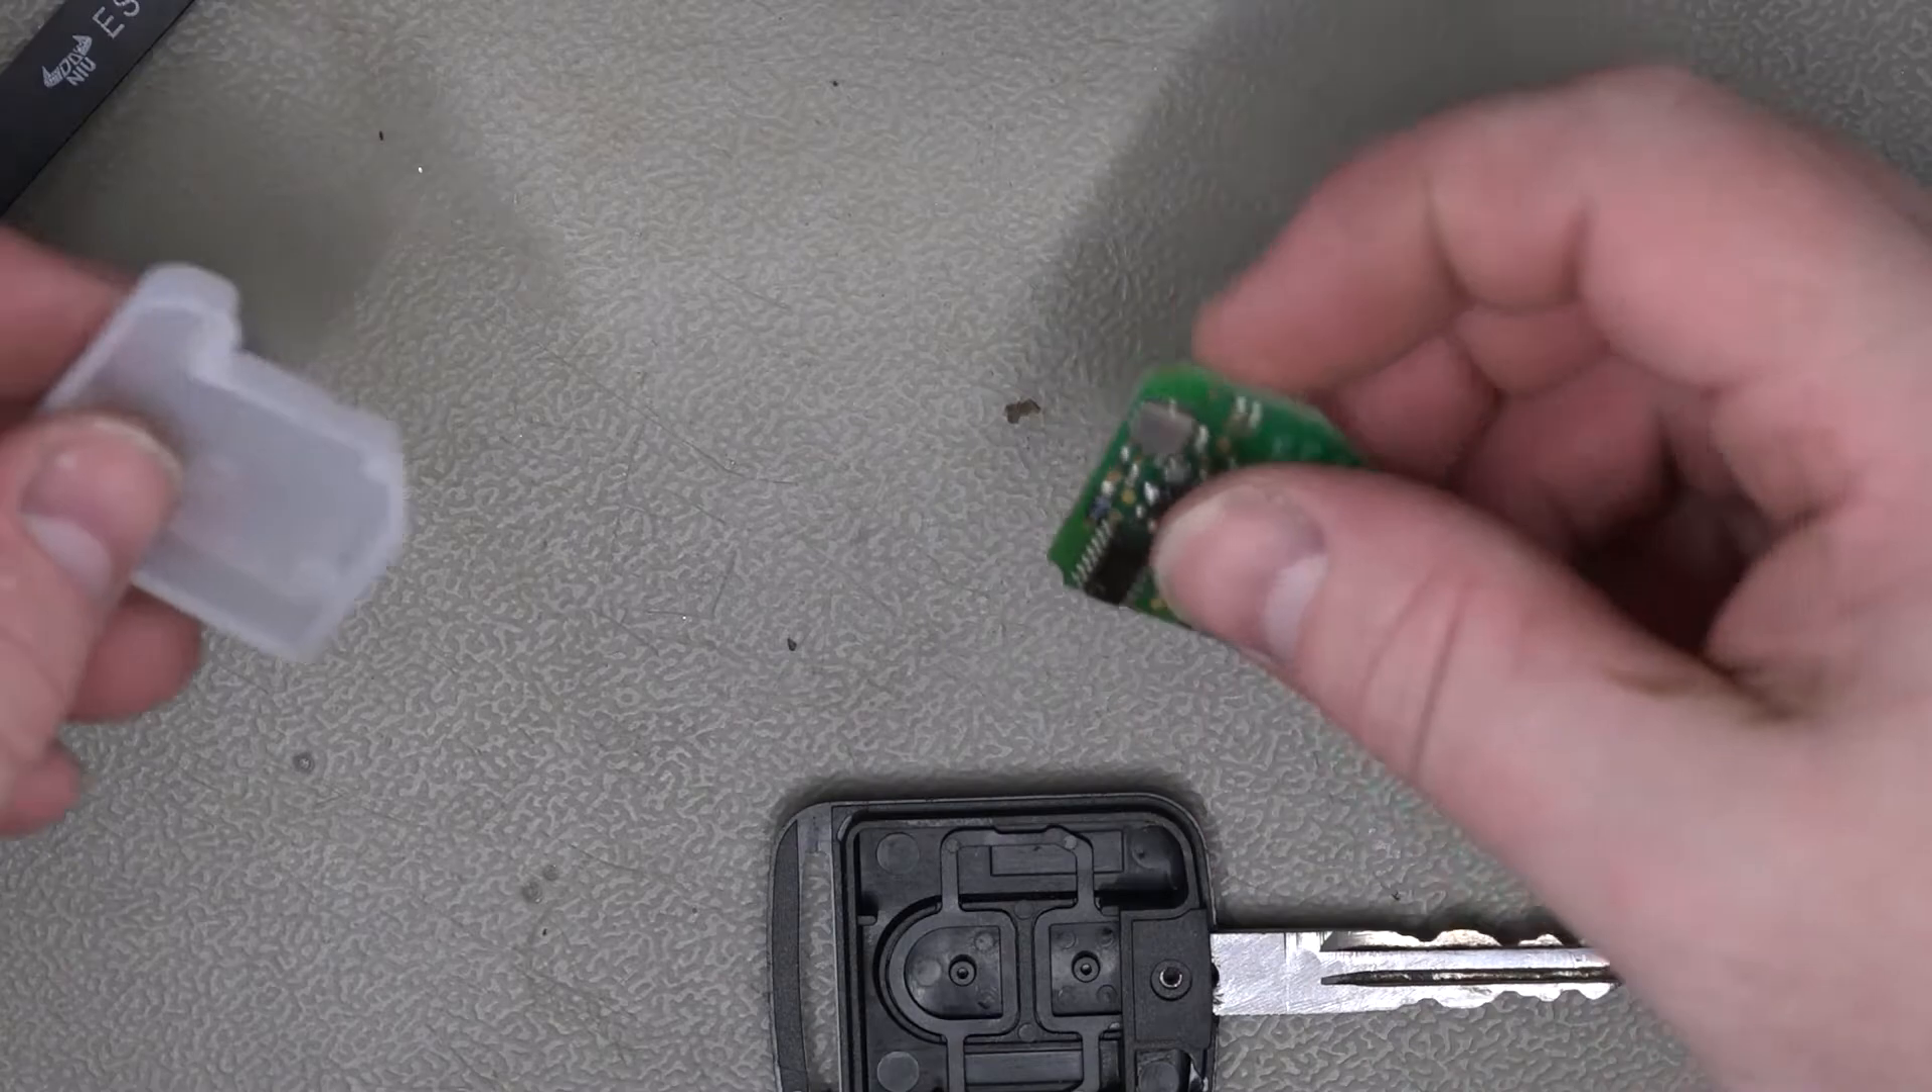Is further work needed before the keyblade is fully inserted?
No.